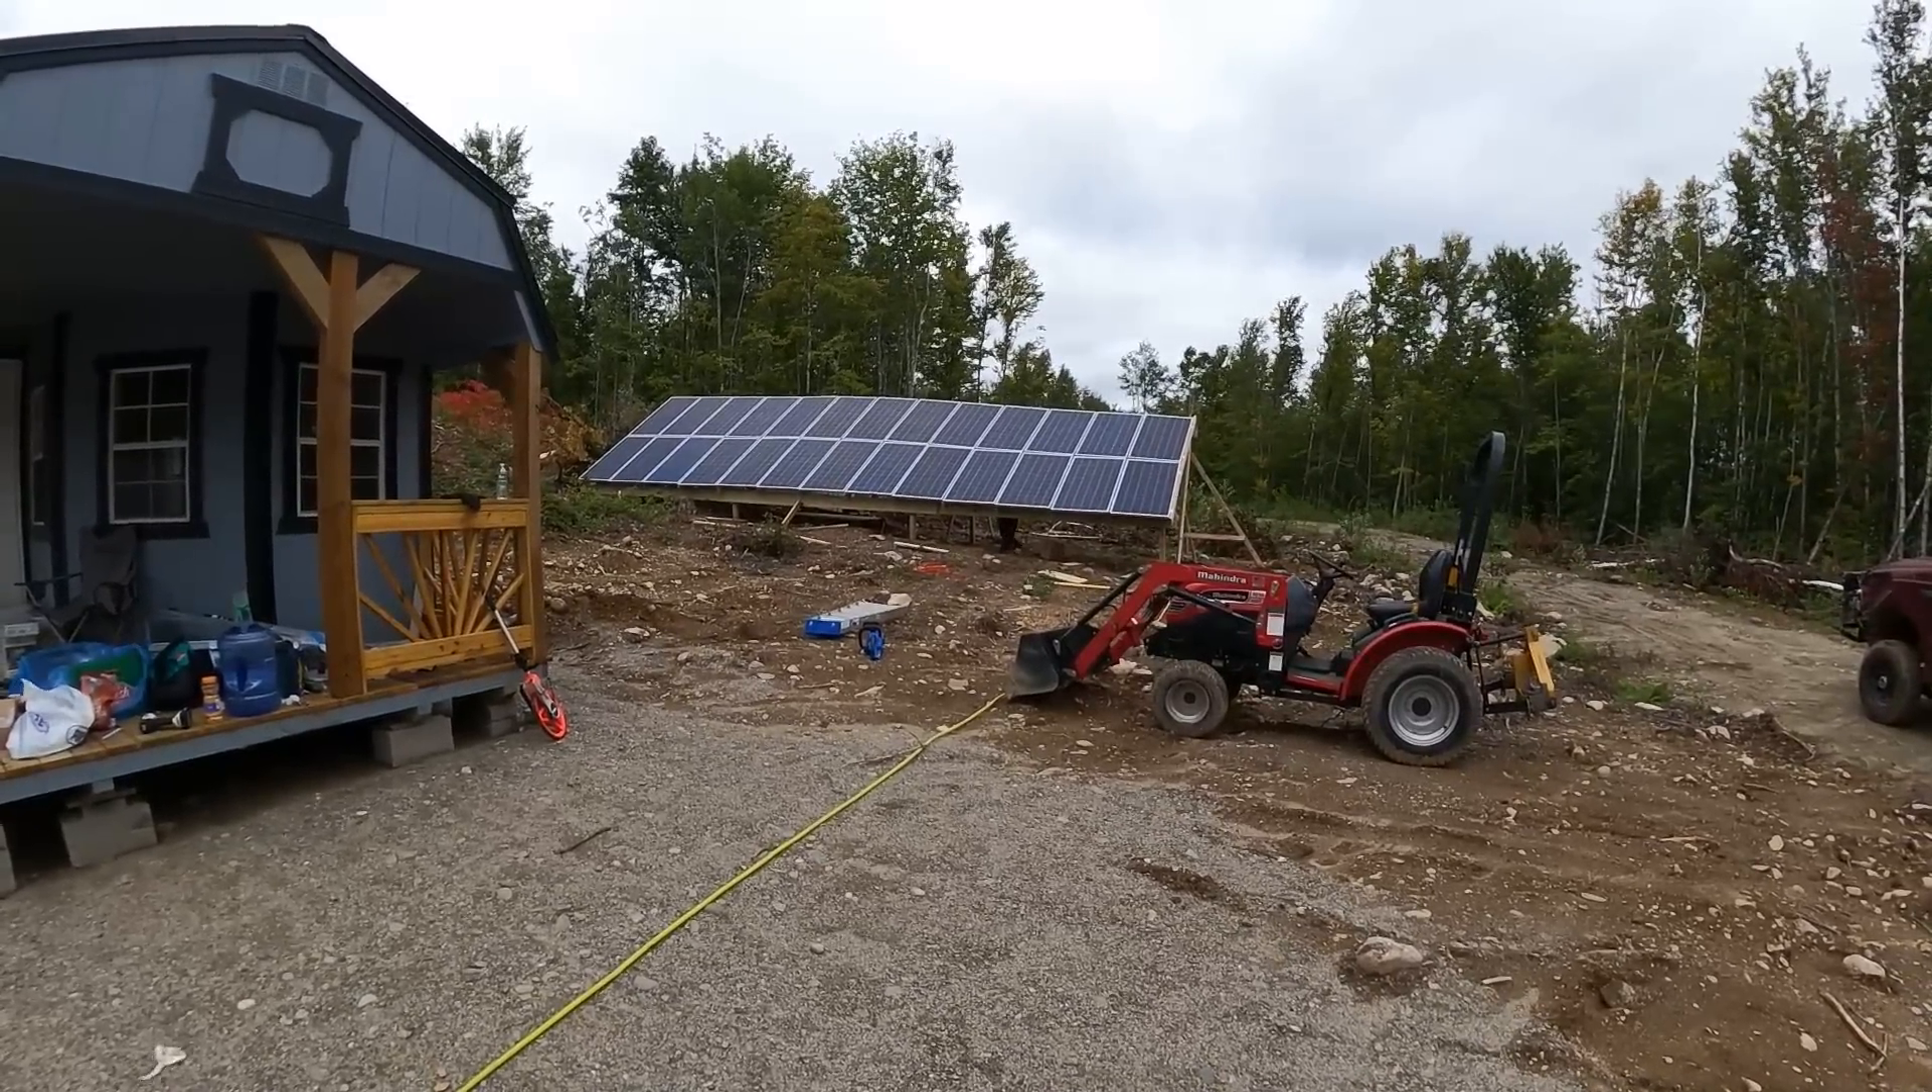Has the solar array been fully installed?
Yes.